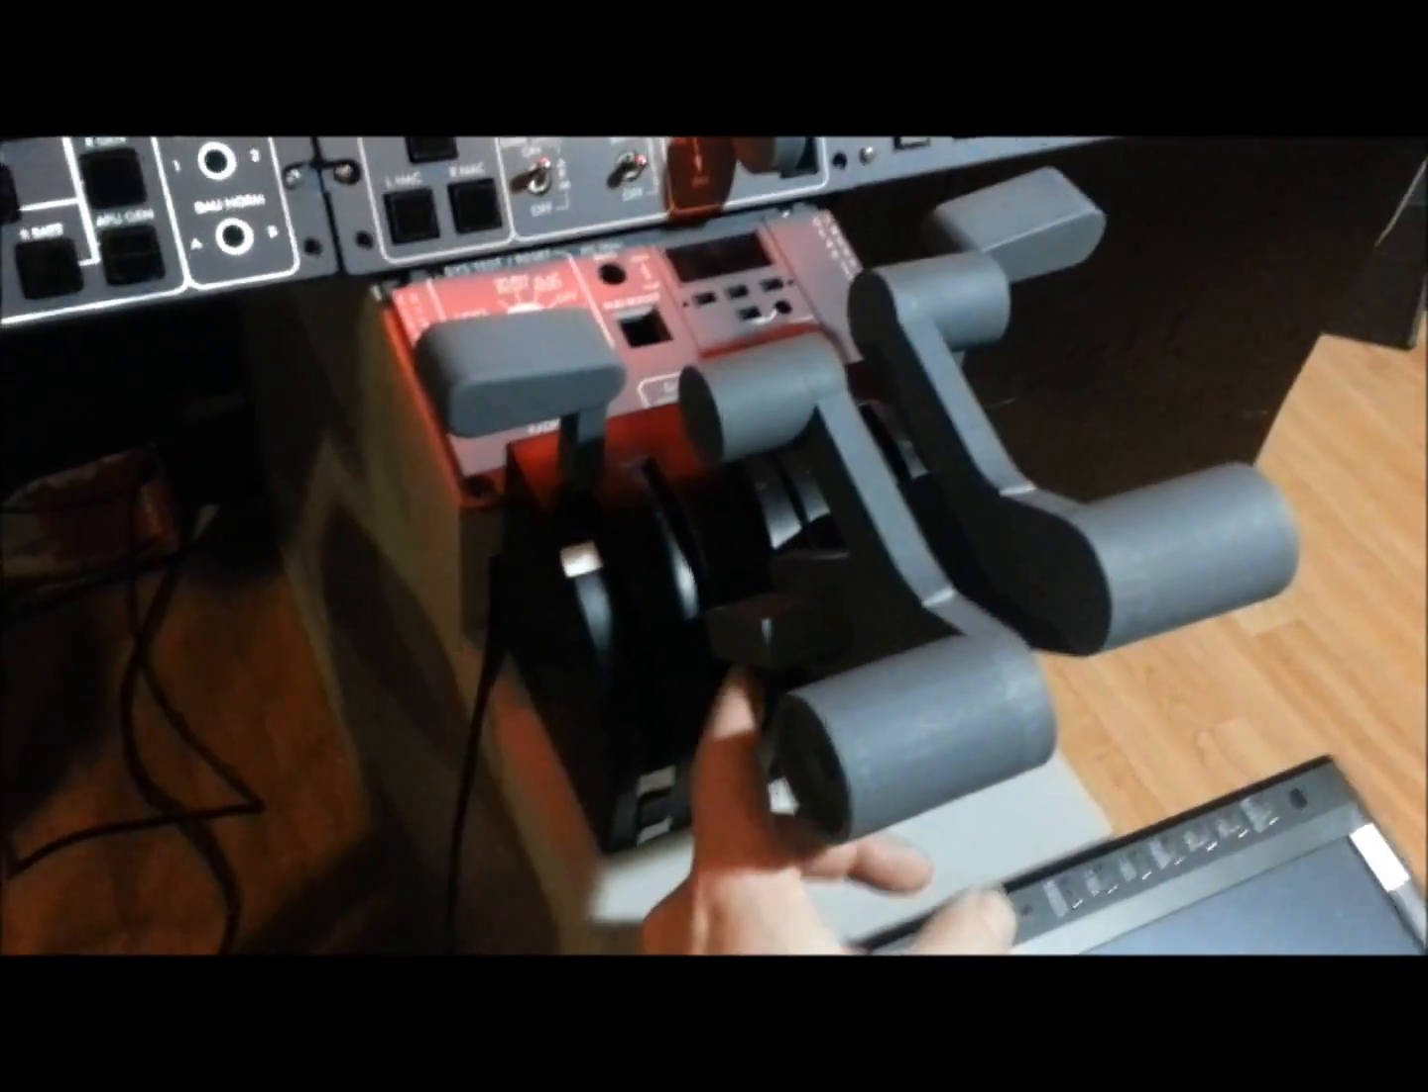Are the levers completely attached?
Yes.